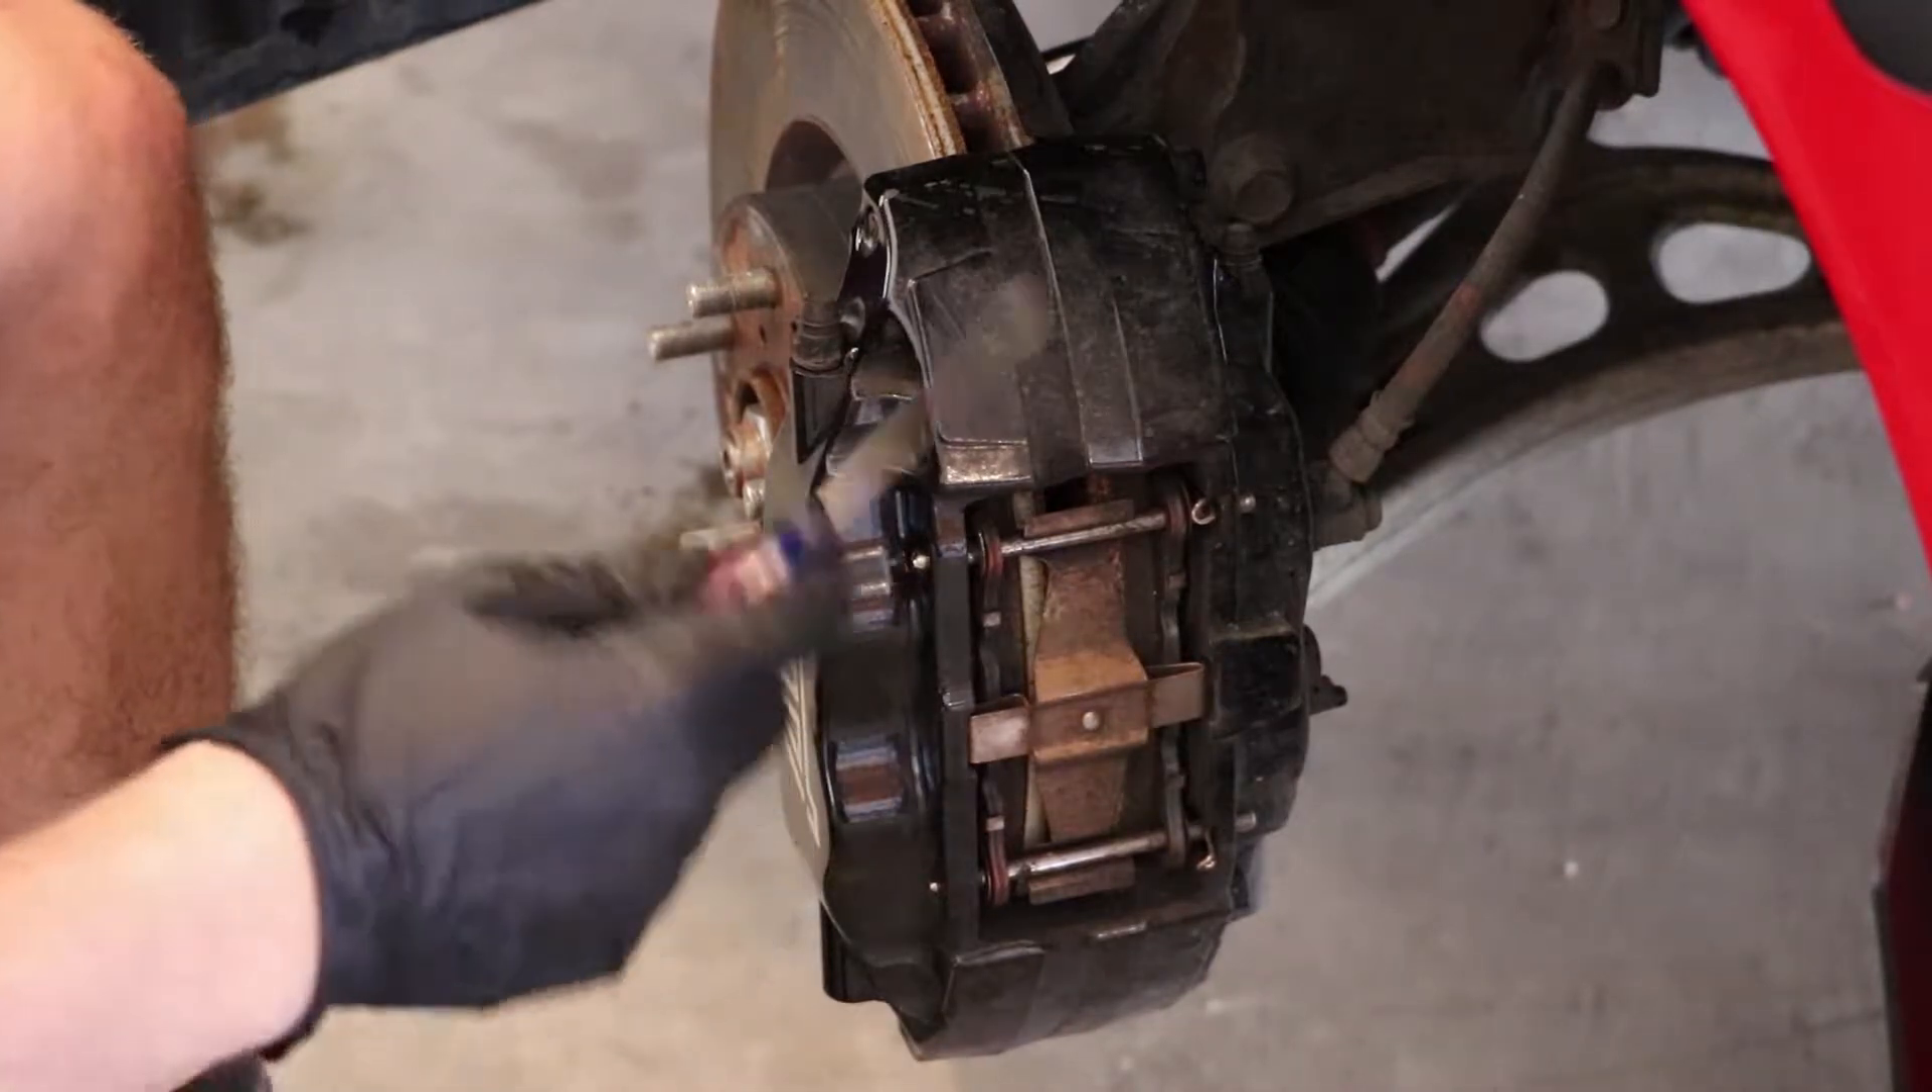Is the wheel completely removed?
Yes.